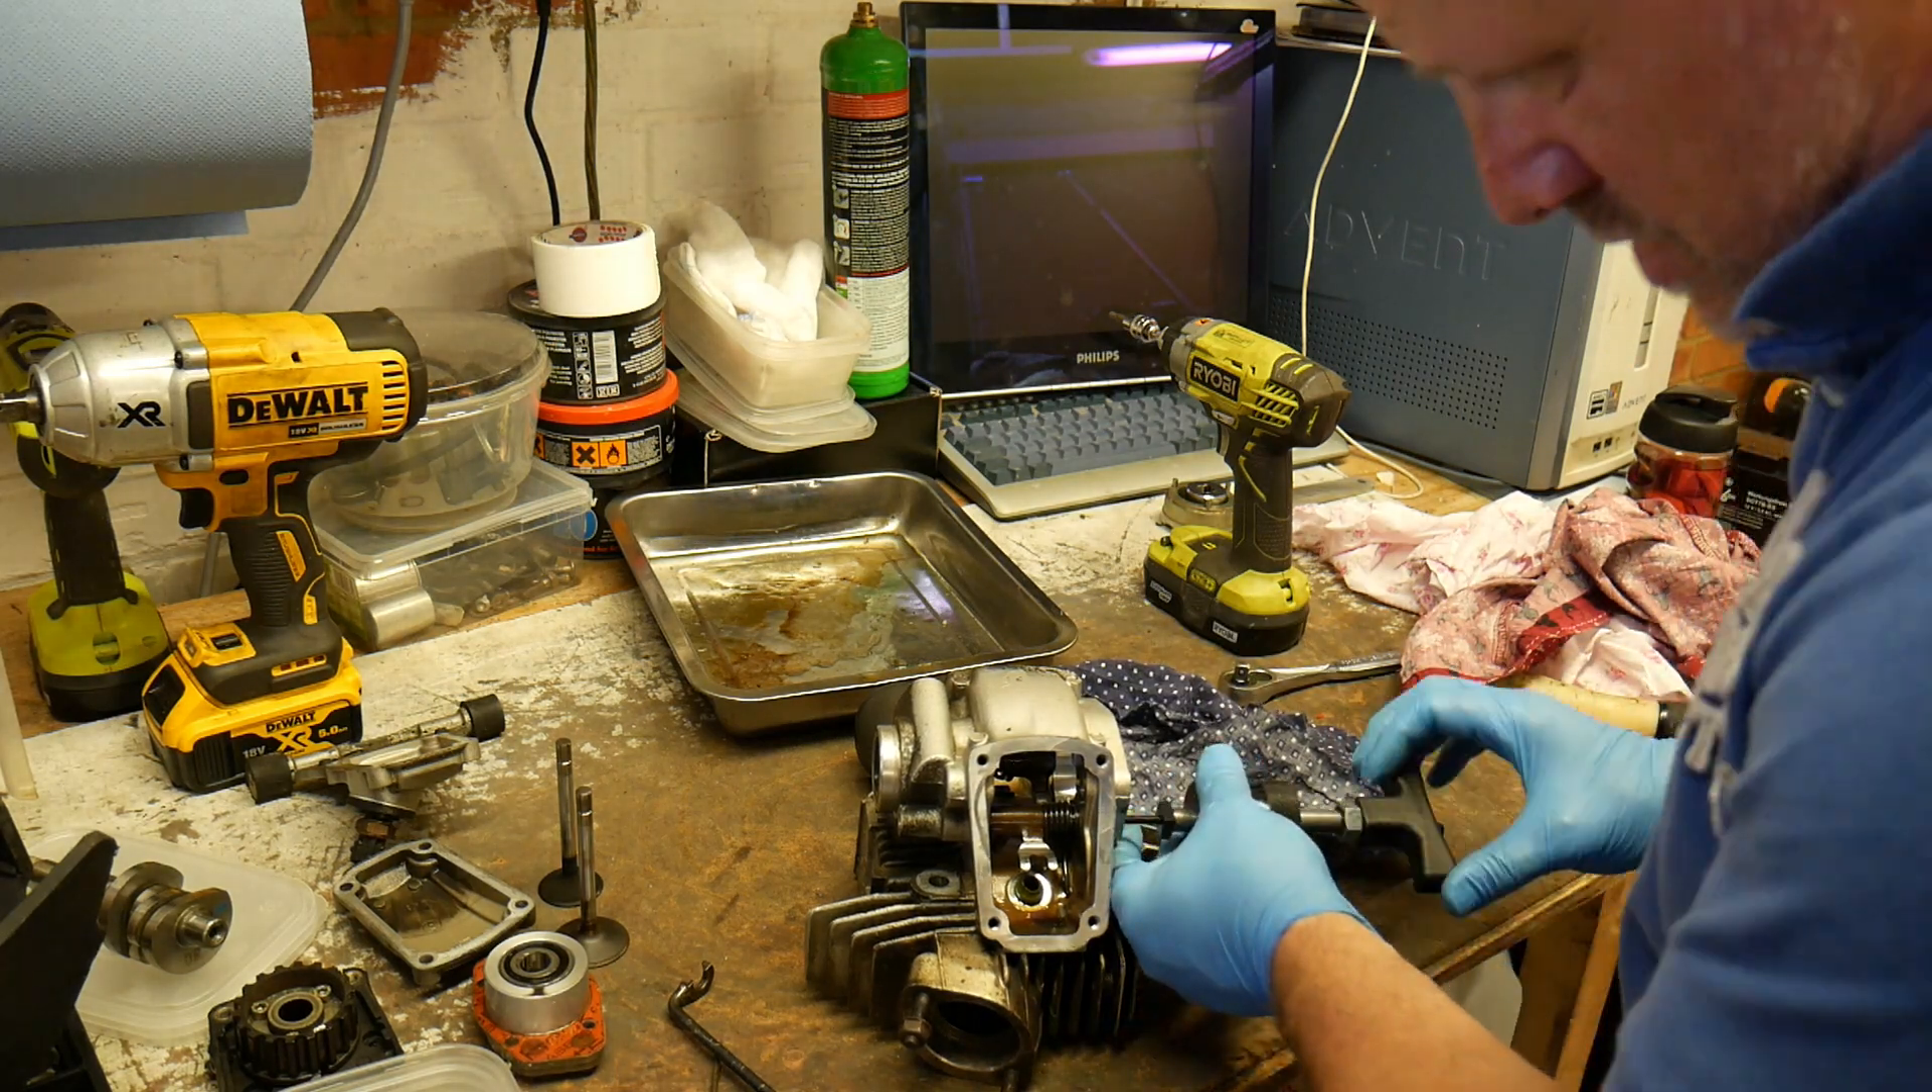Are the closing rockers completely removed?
No.